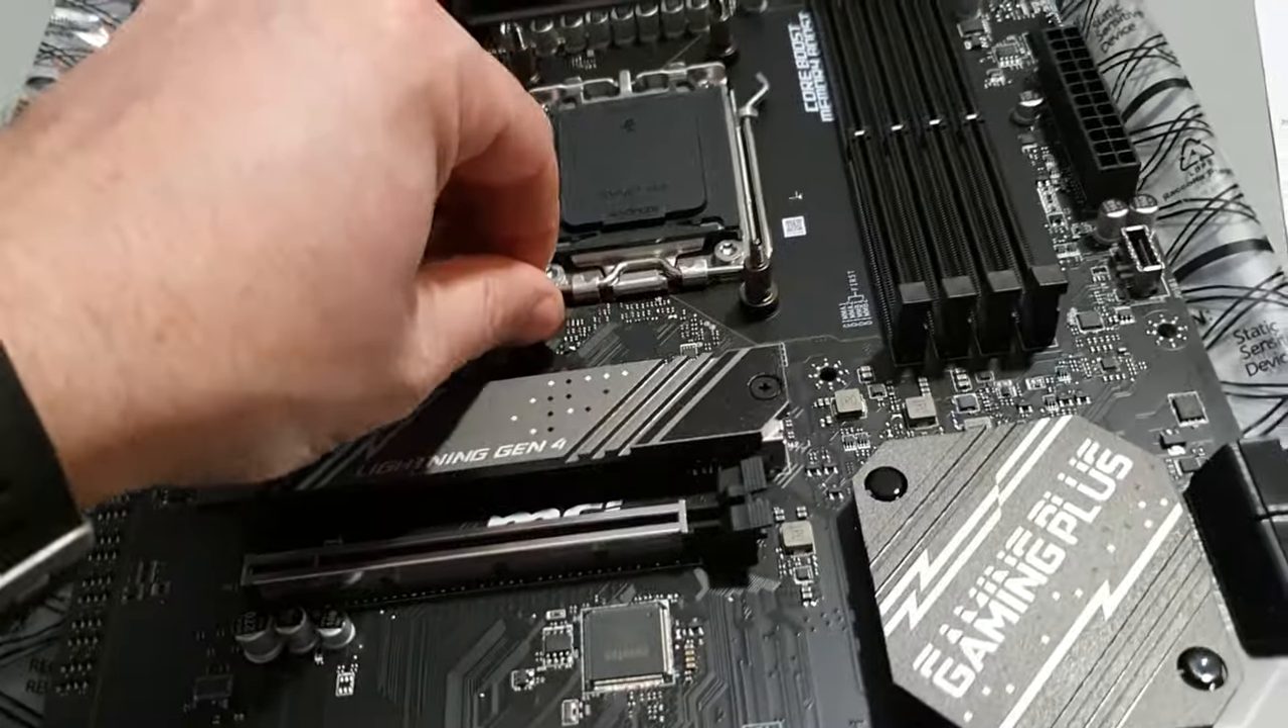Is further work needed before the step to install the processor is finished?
Yes.